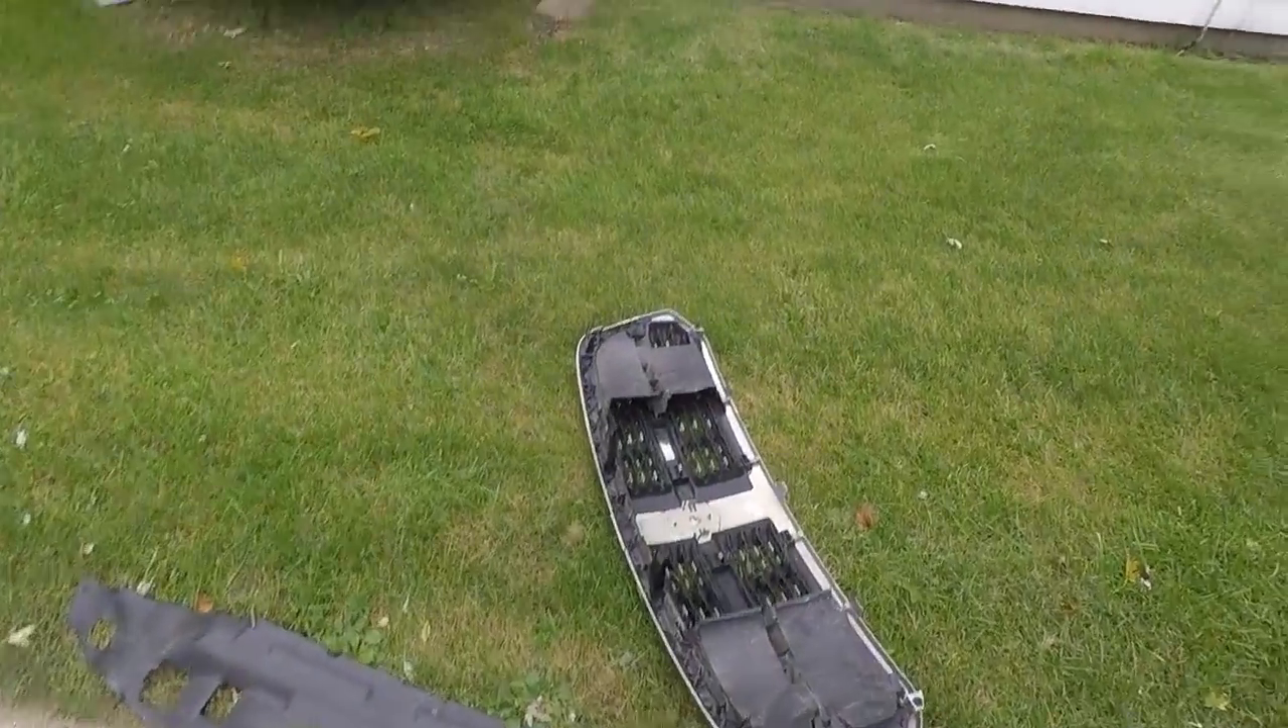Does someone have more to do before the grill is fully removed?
No.